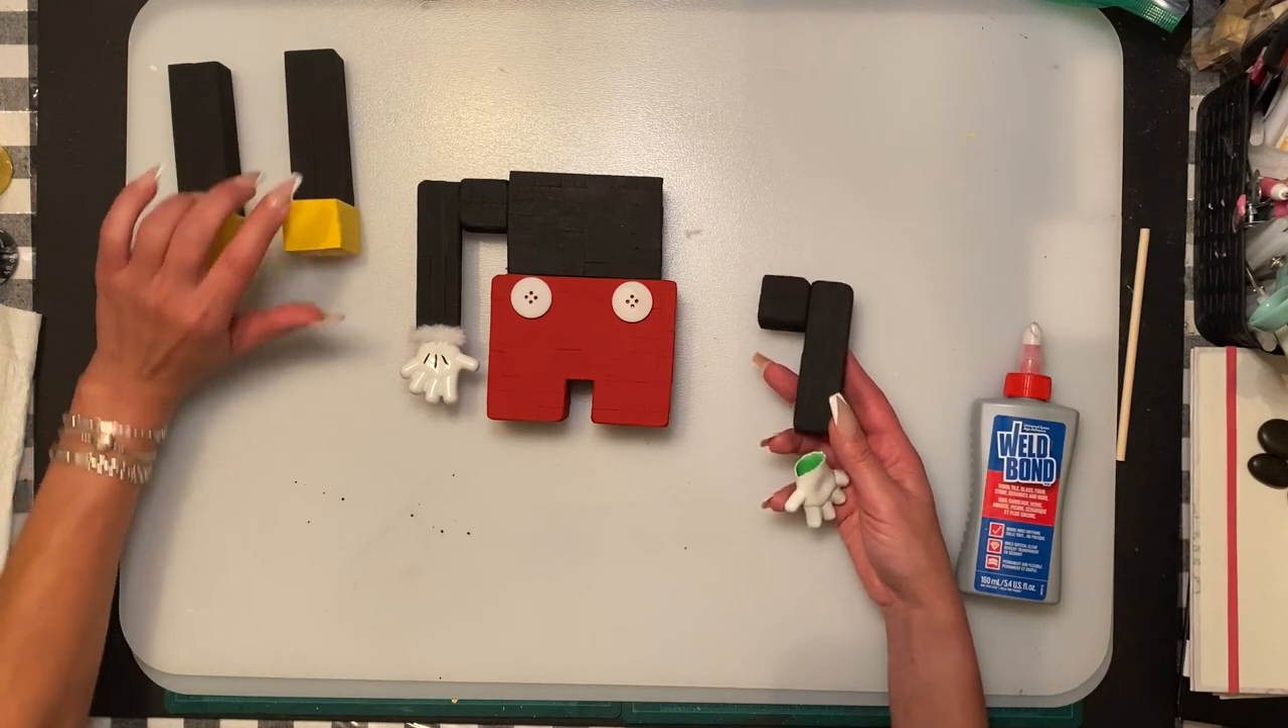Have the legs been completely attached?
No.